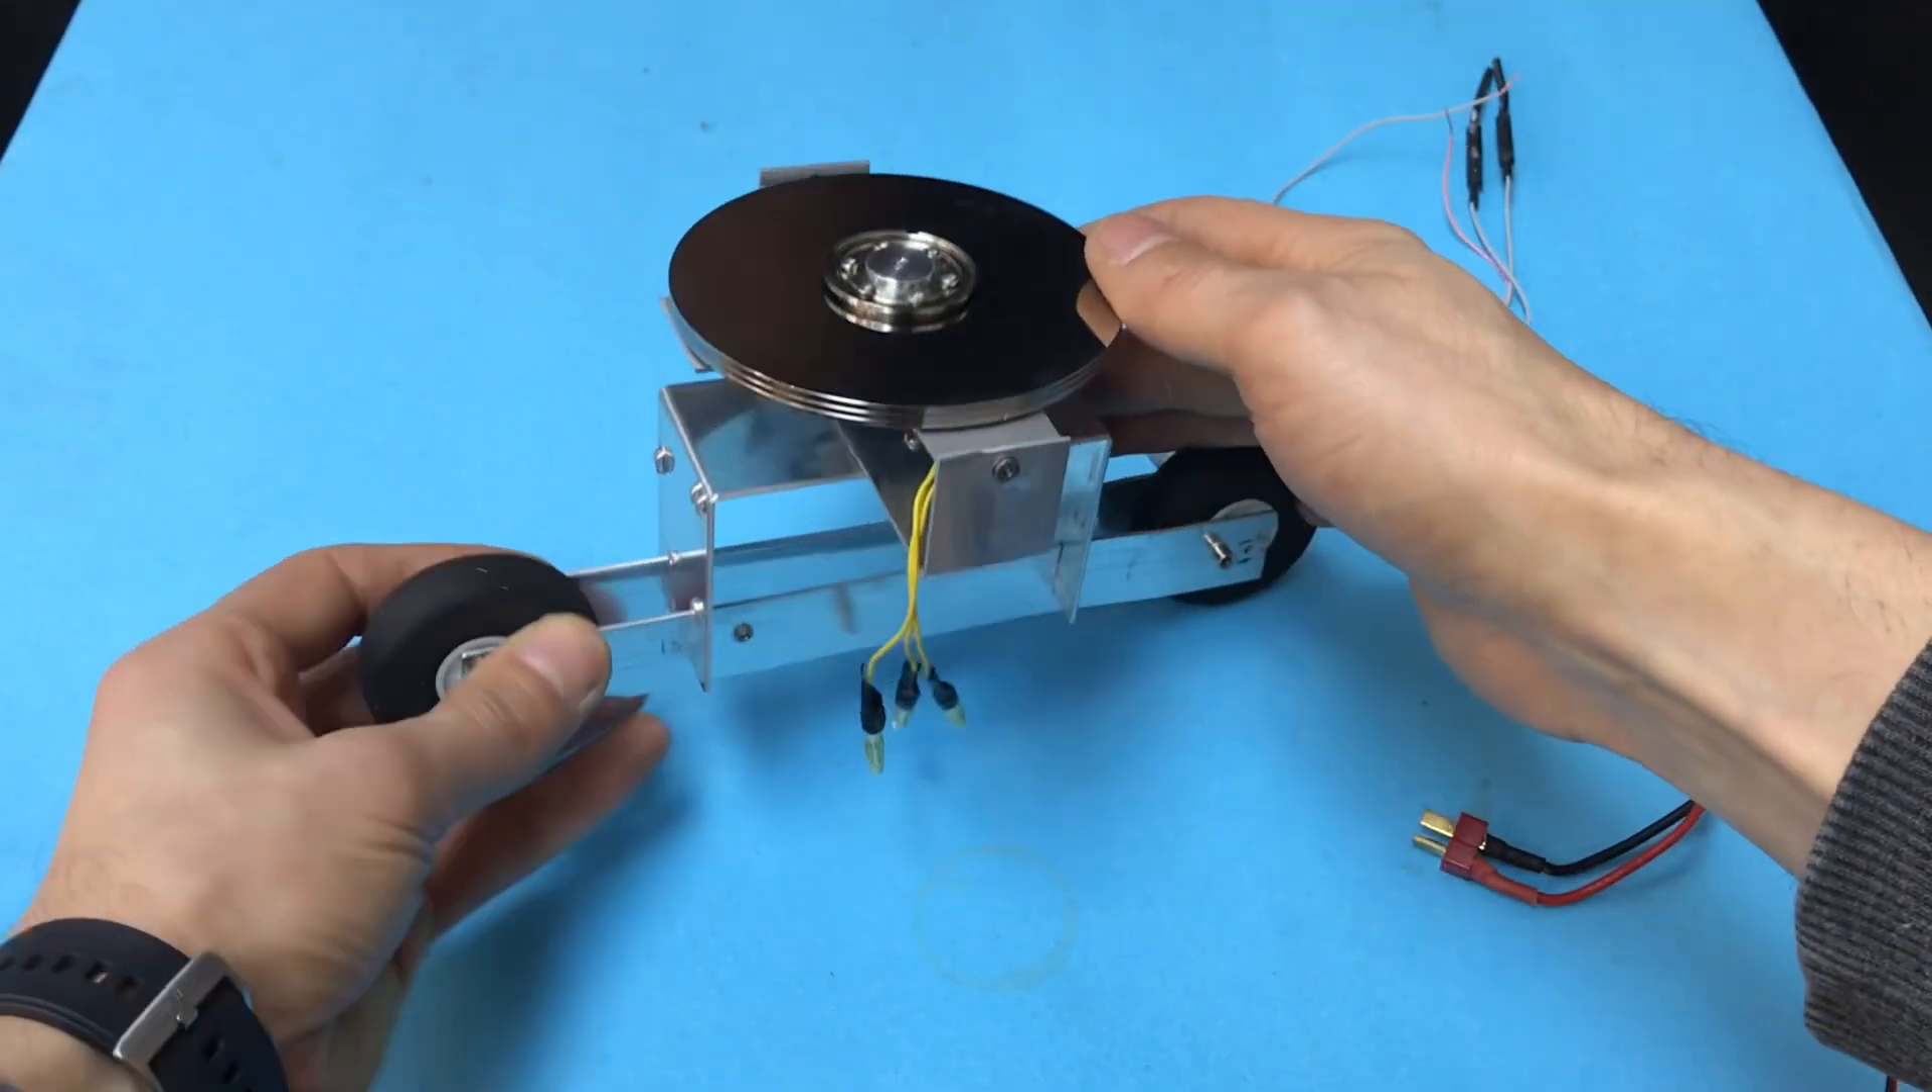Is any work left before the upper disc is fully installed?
No.